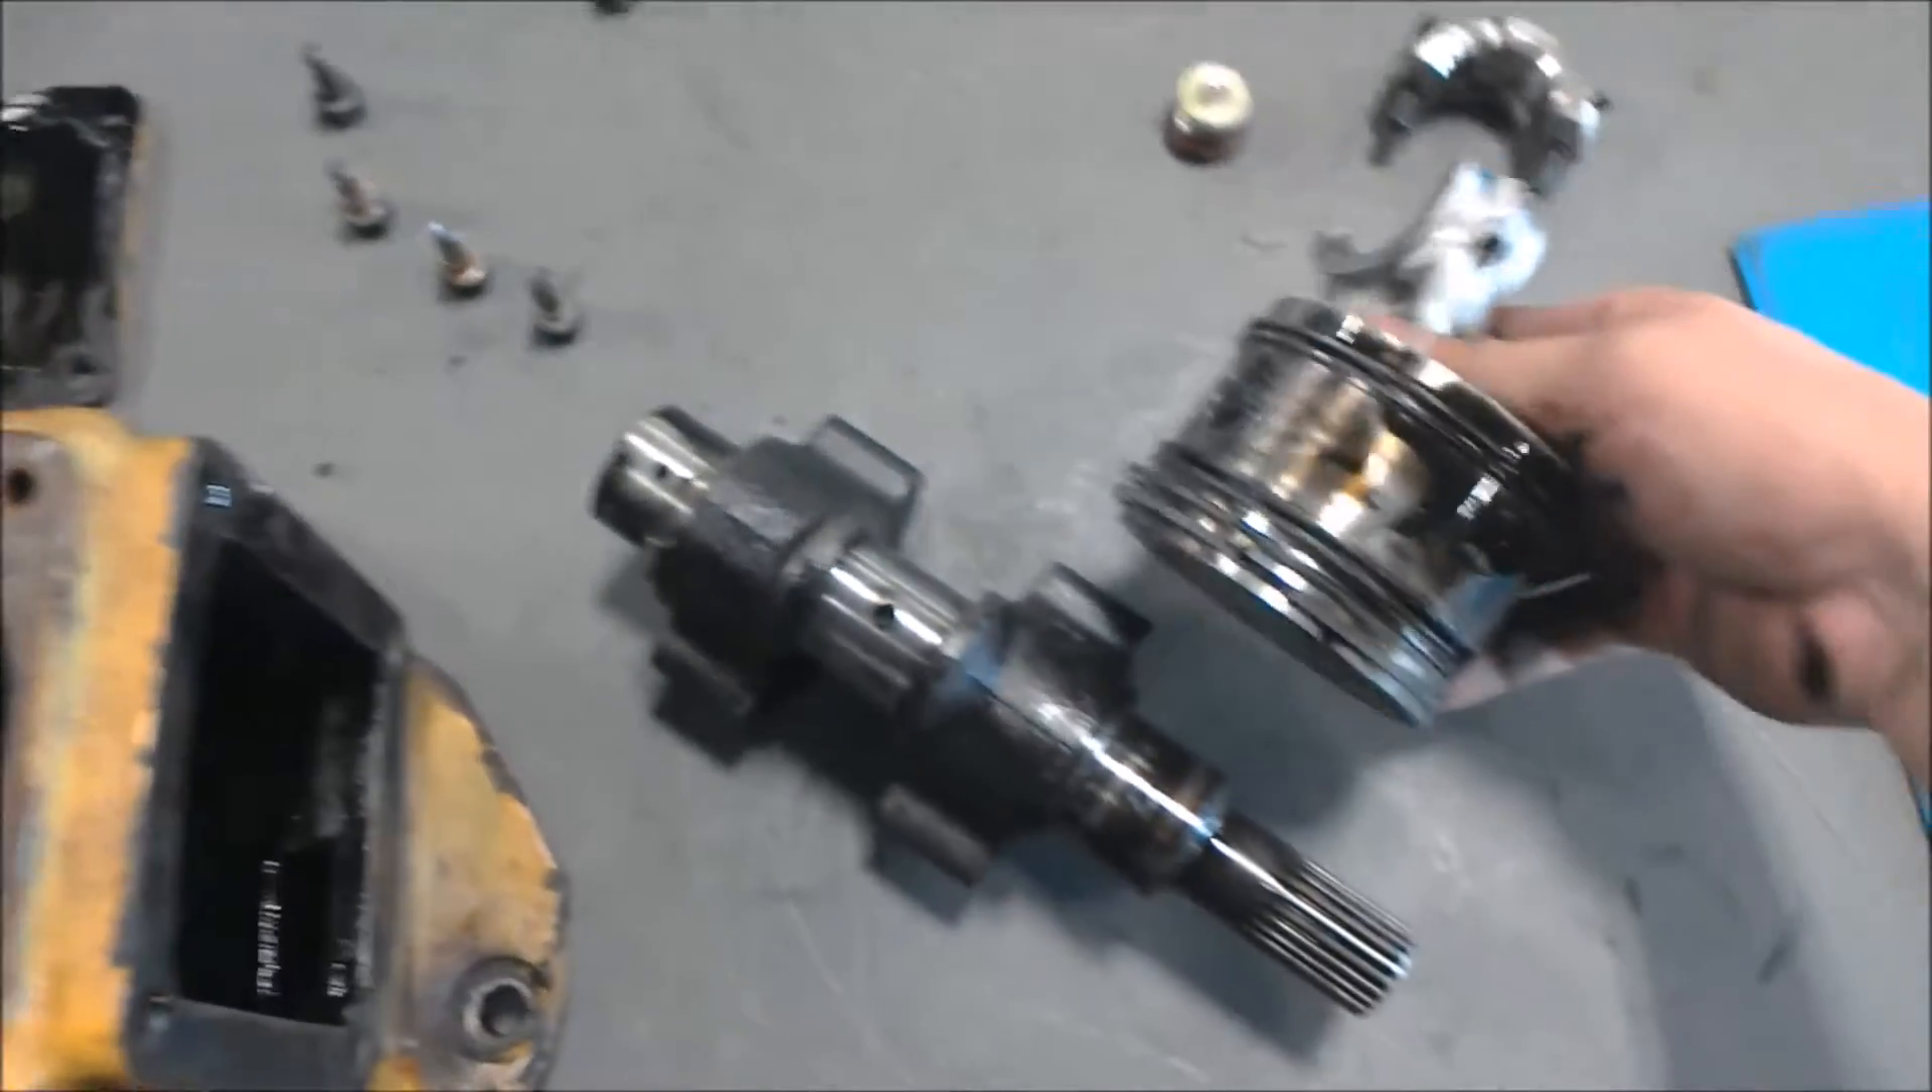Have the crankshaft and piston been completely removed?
Yes.